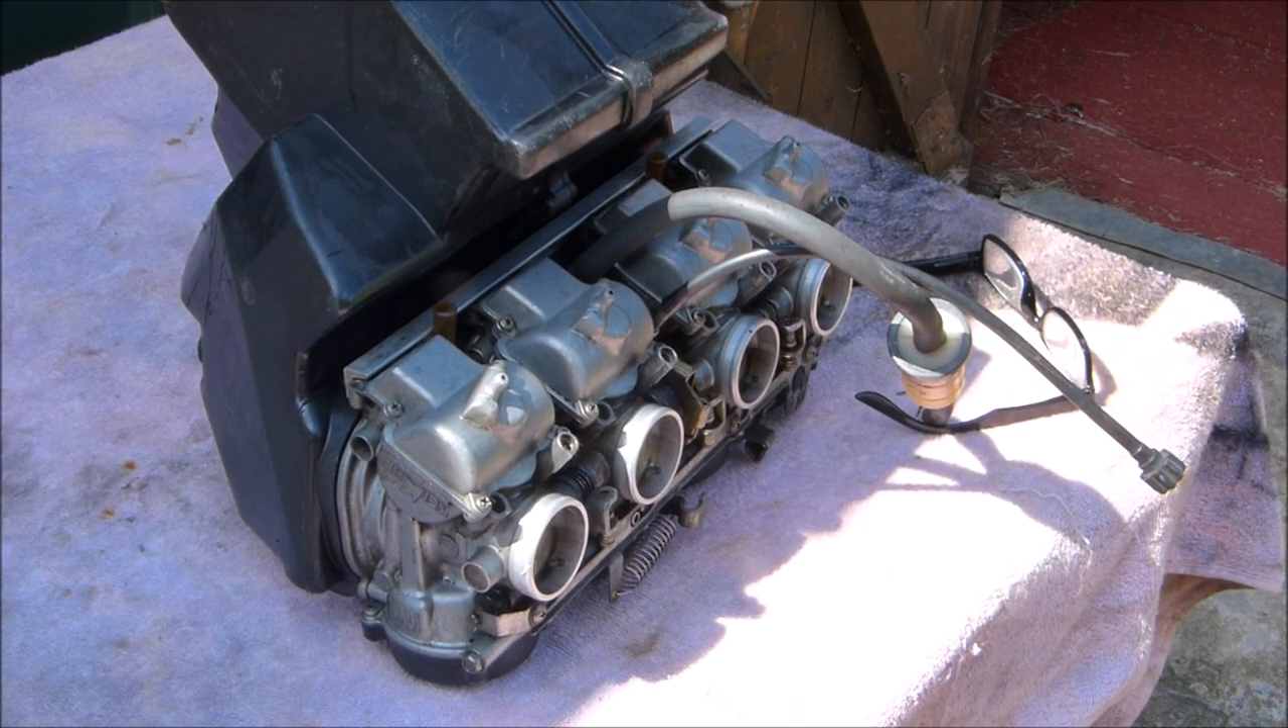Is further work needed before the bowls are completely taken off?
Yes.